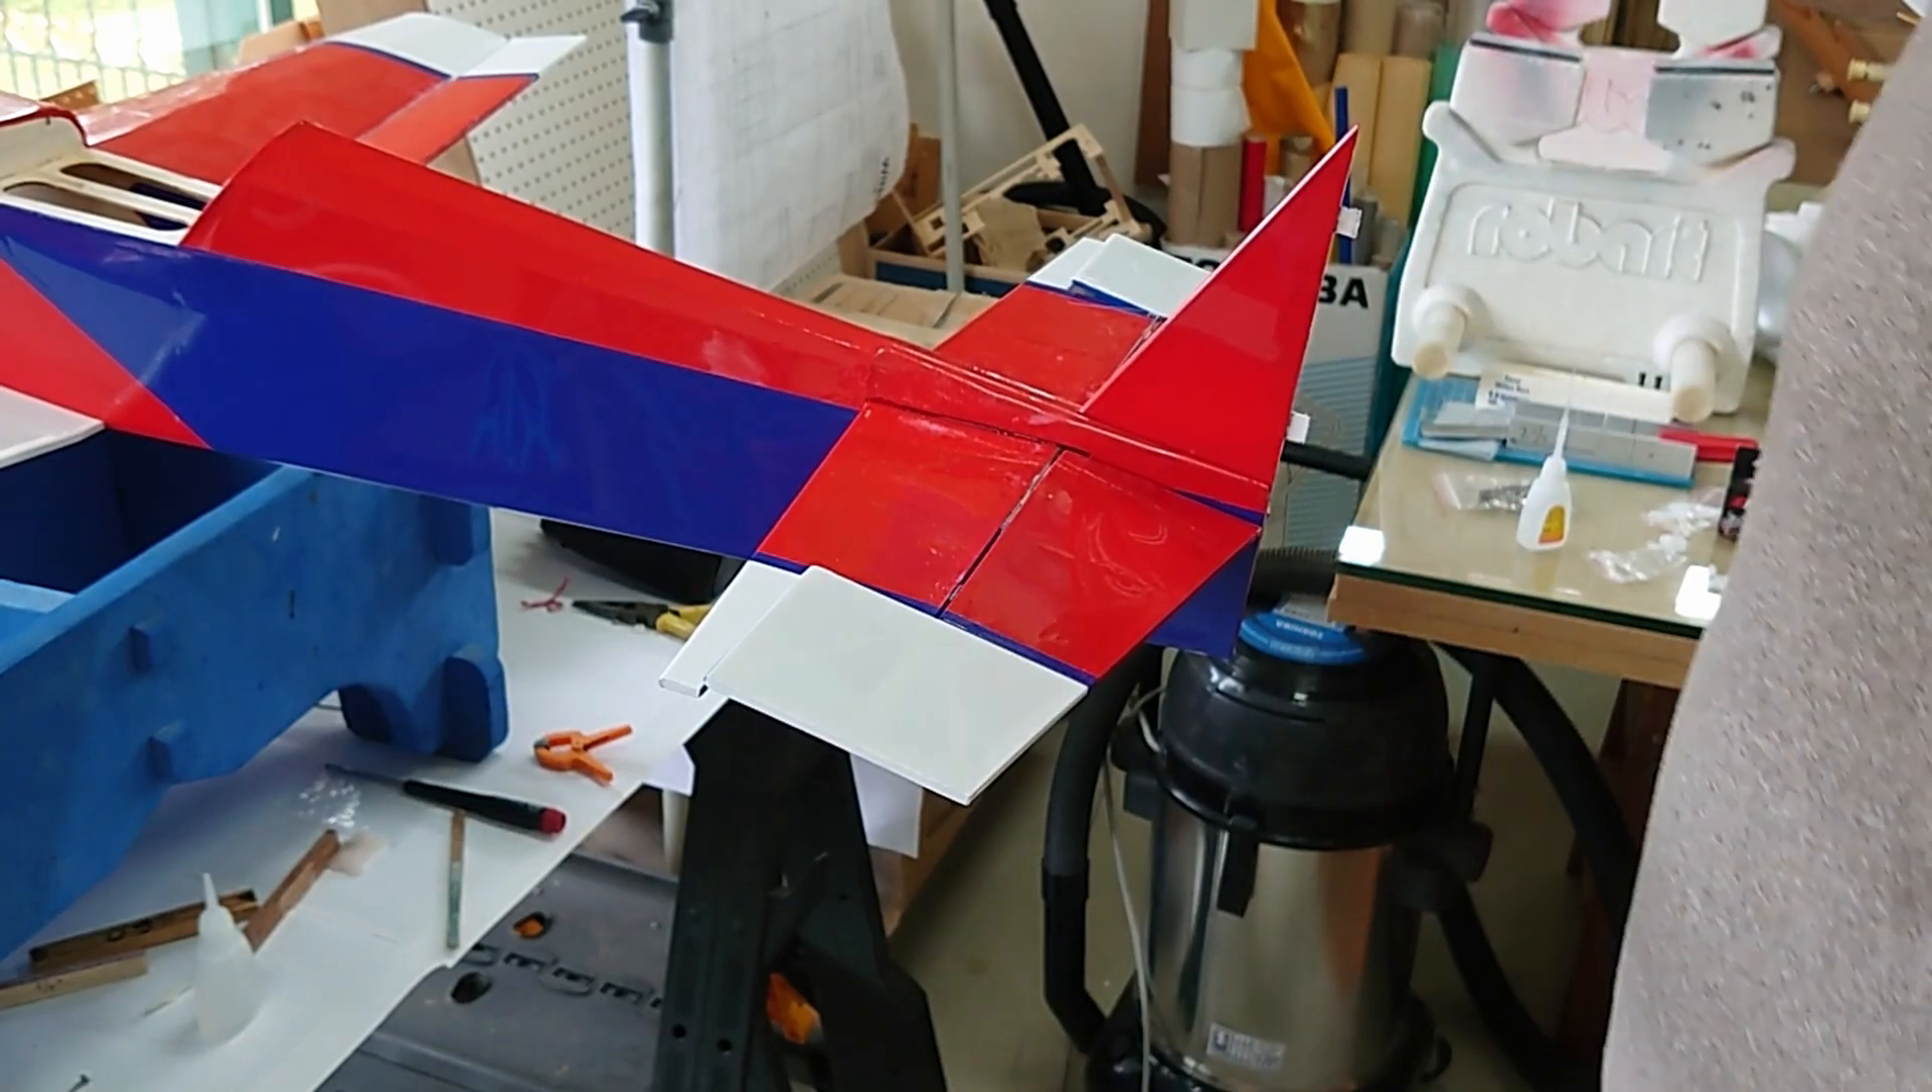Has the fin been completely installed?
Yes.